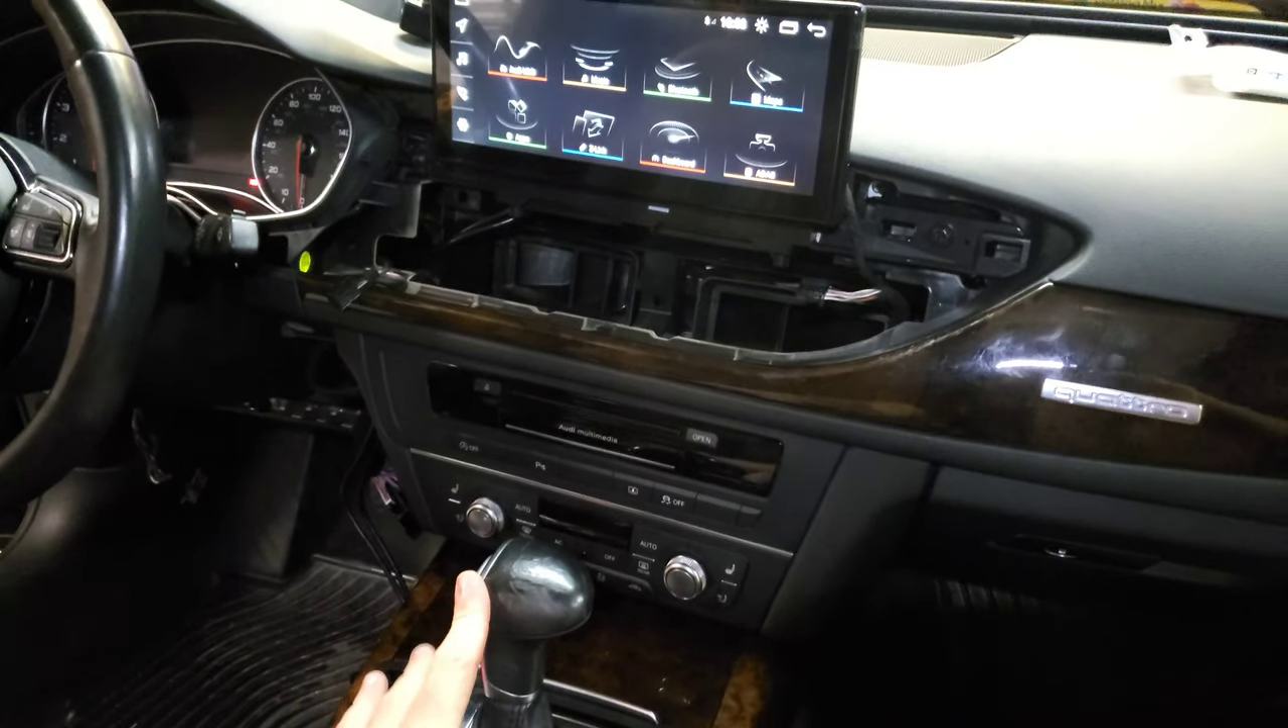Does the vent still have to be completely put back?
Yes.